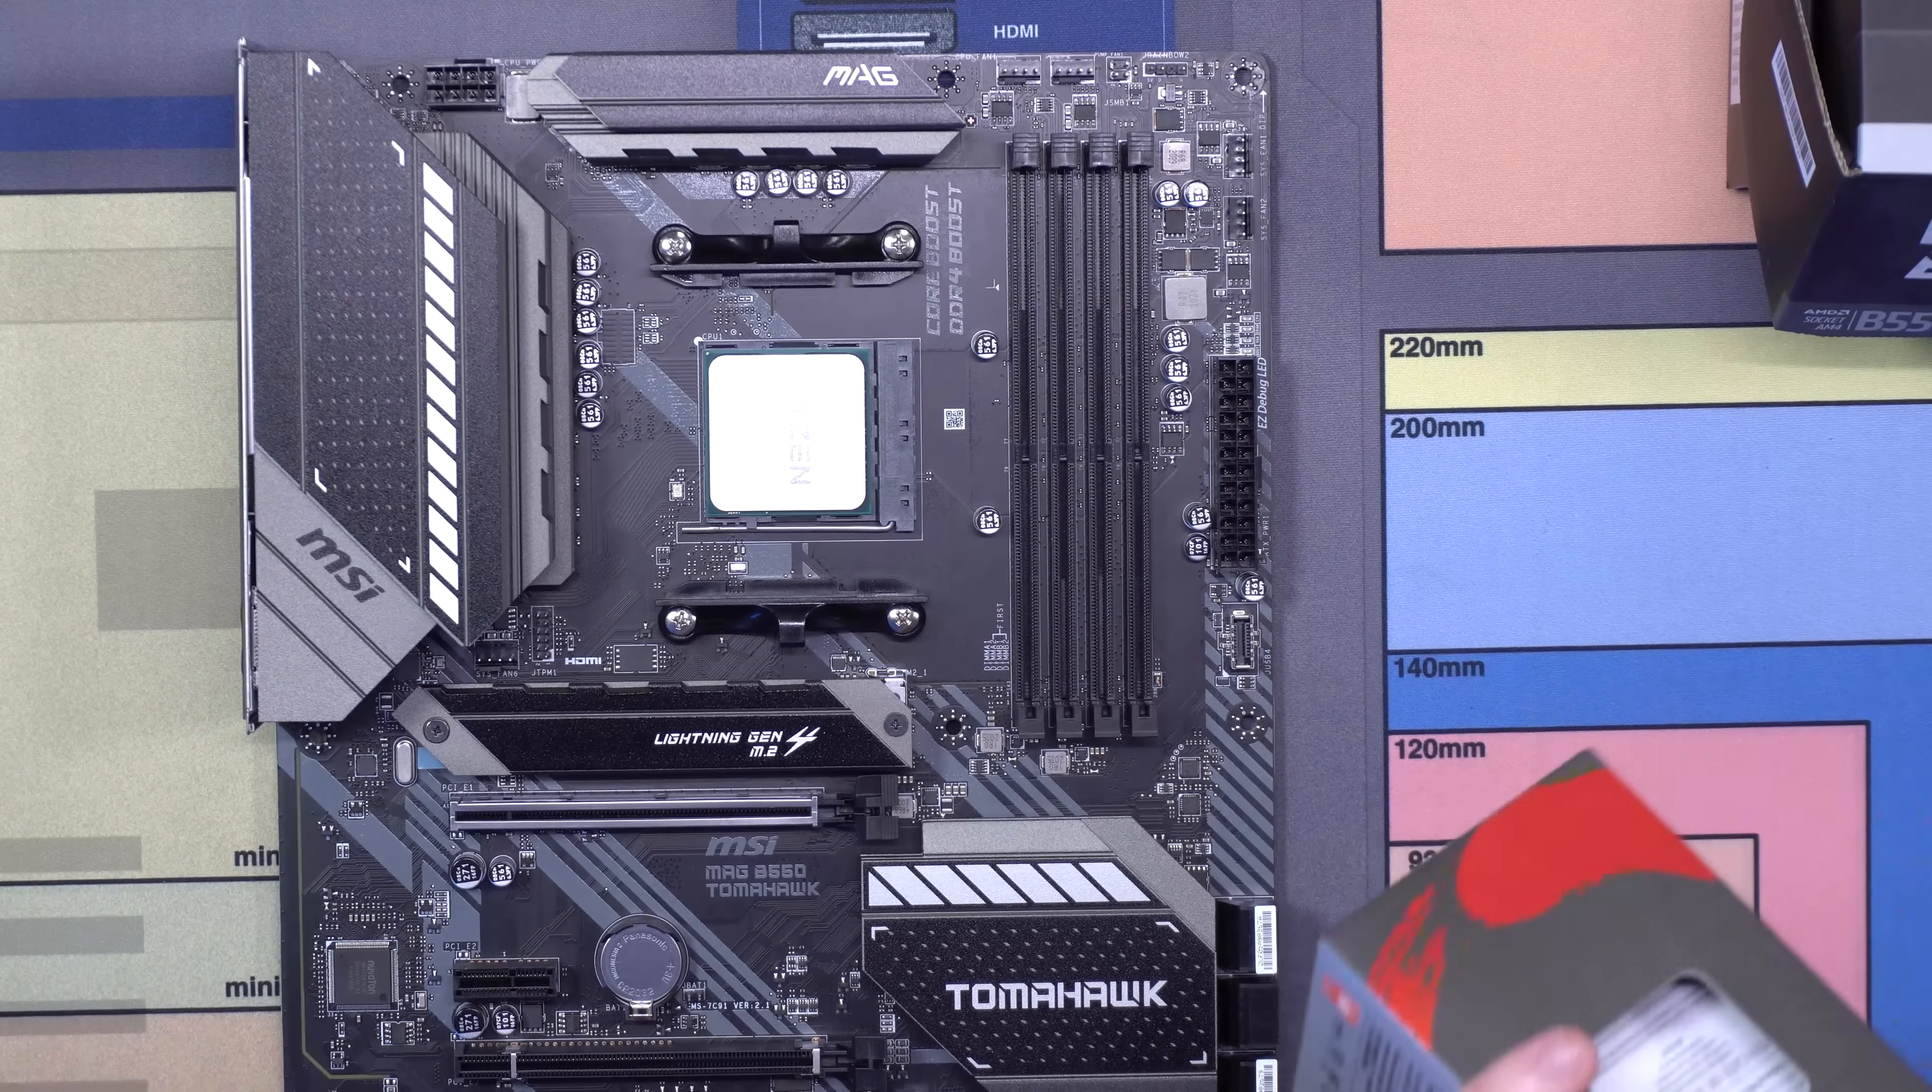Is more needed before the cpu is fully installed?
No.